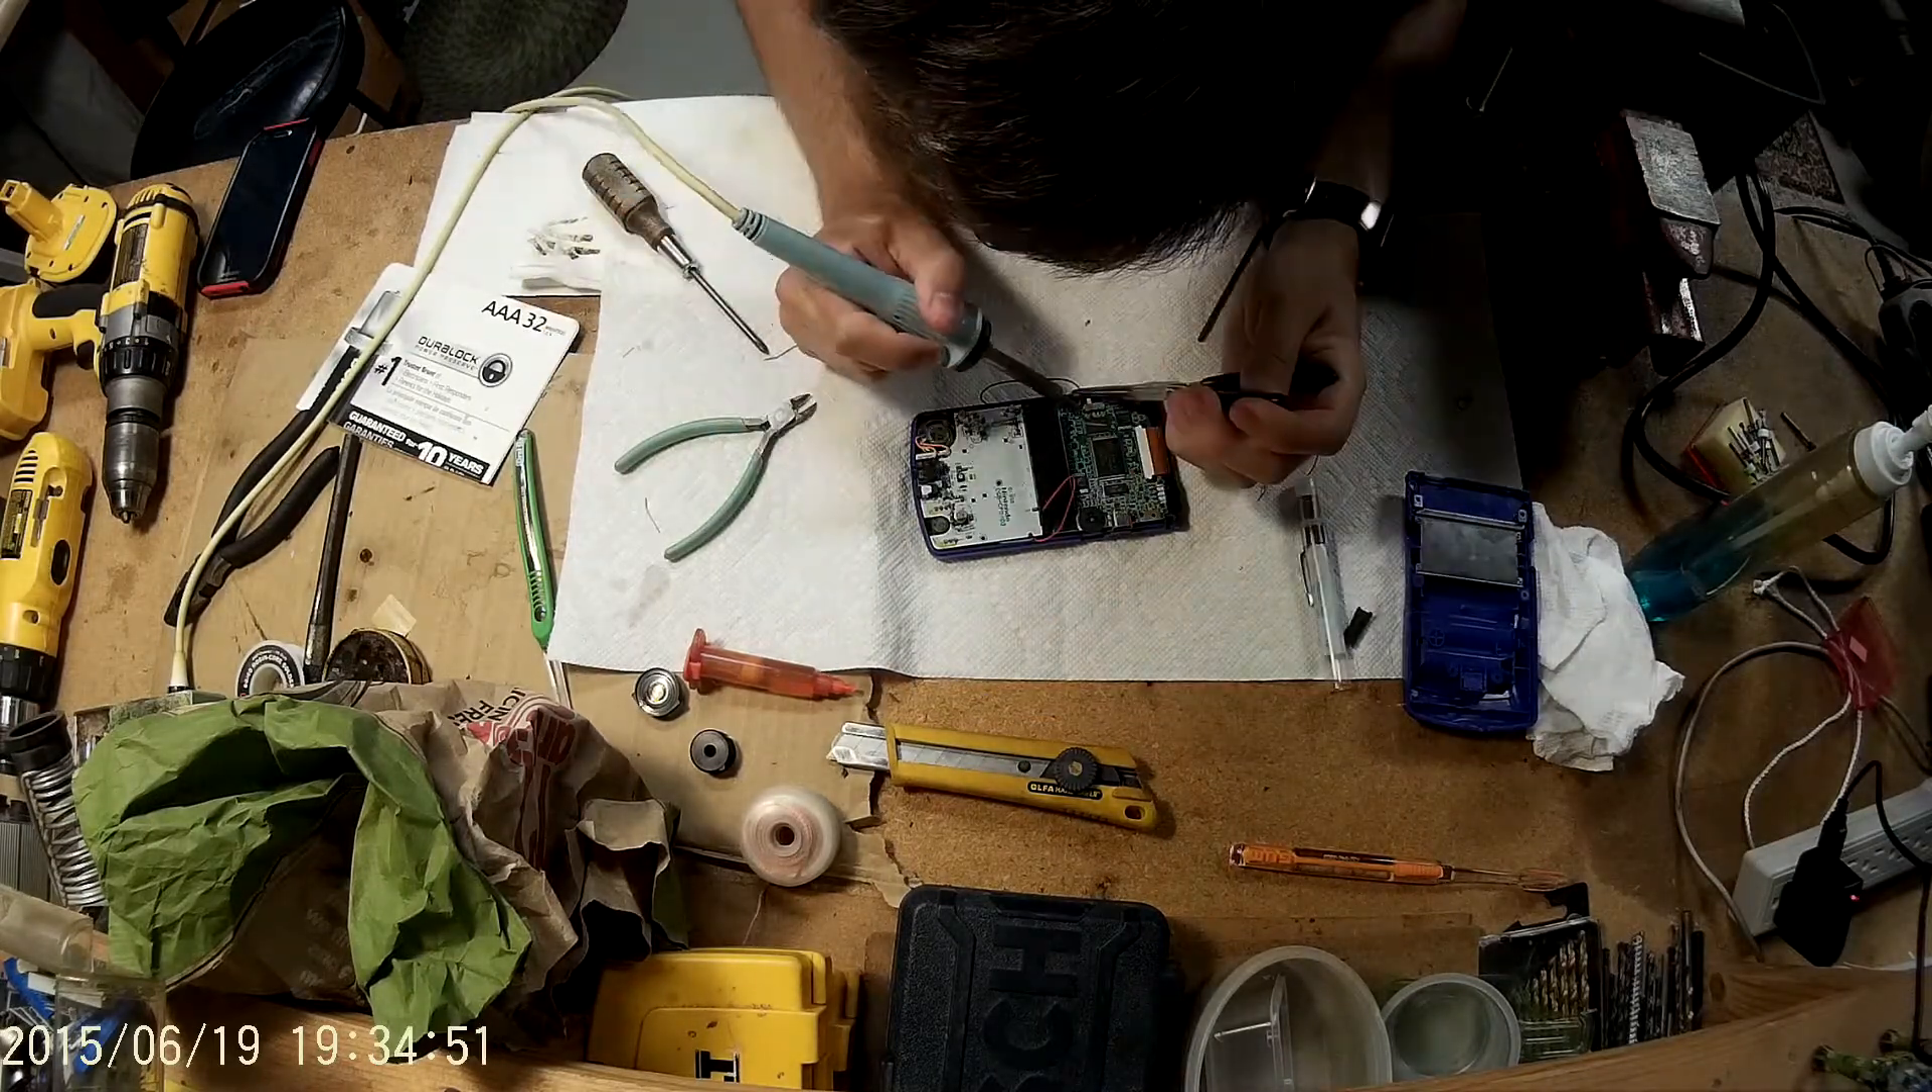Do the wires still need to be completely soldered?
Yes.